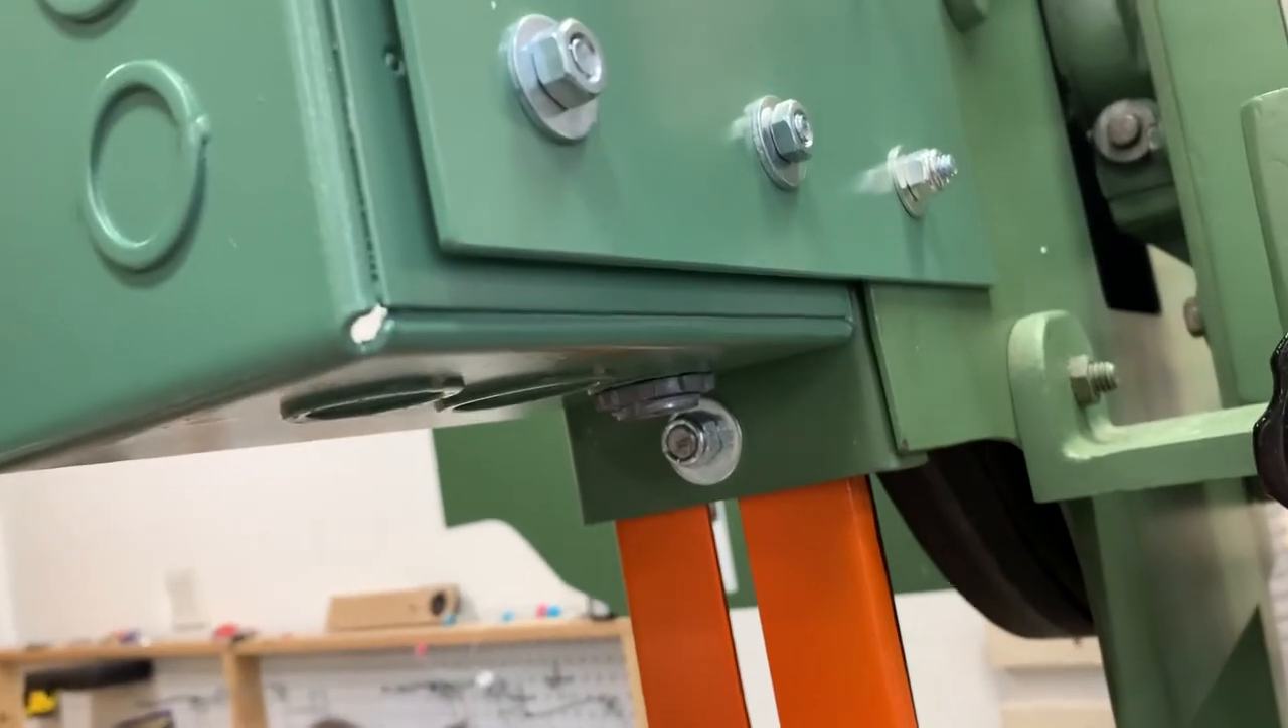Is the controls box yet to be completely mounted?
No.